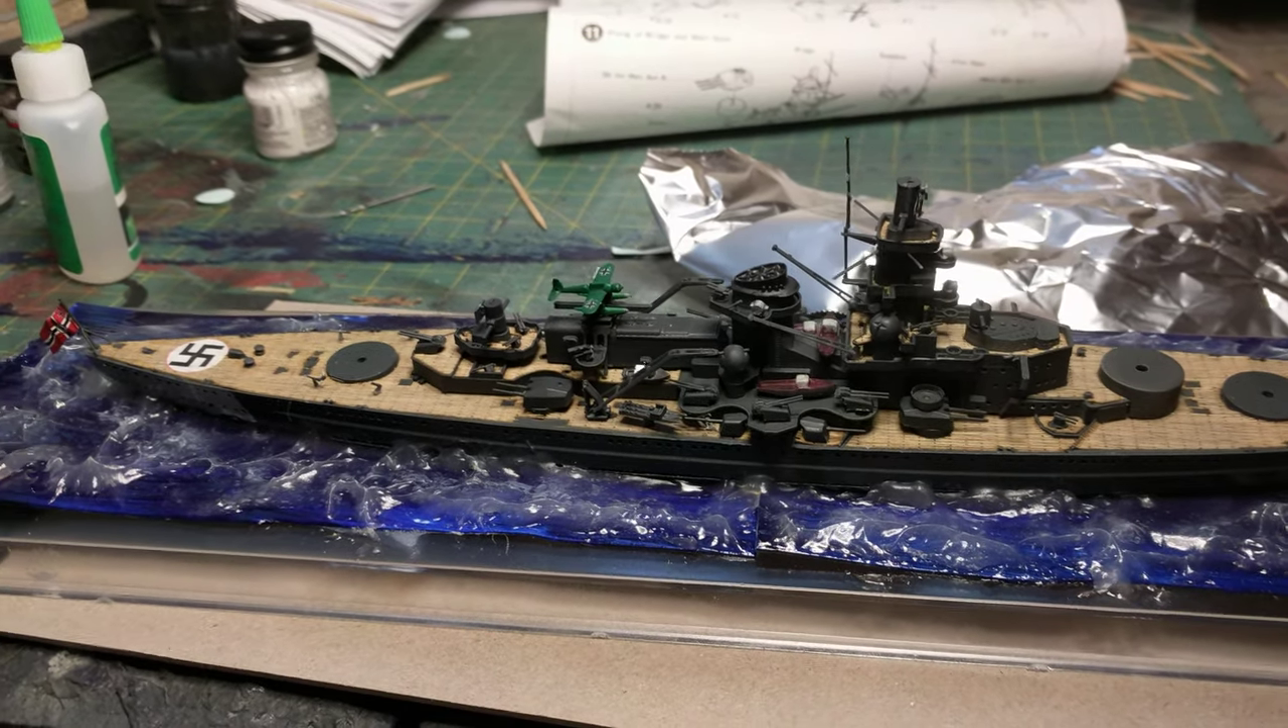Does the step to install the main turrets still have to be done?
Yes.